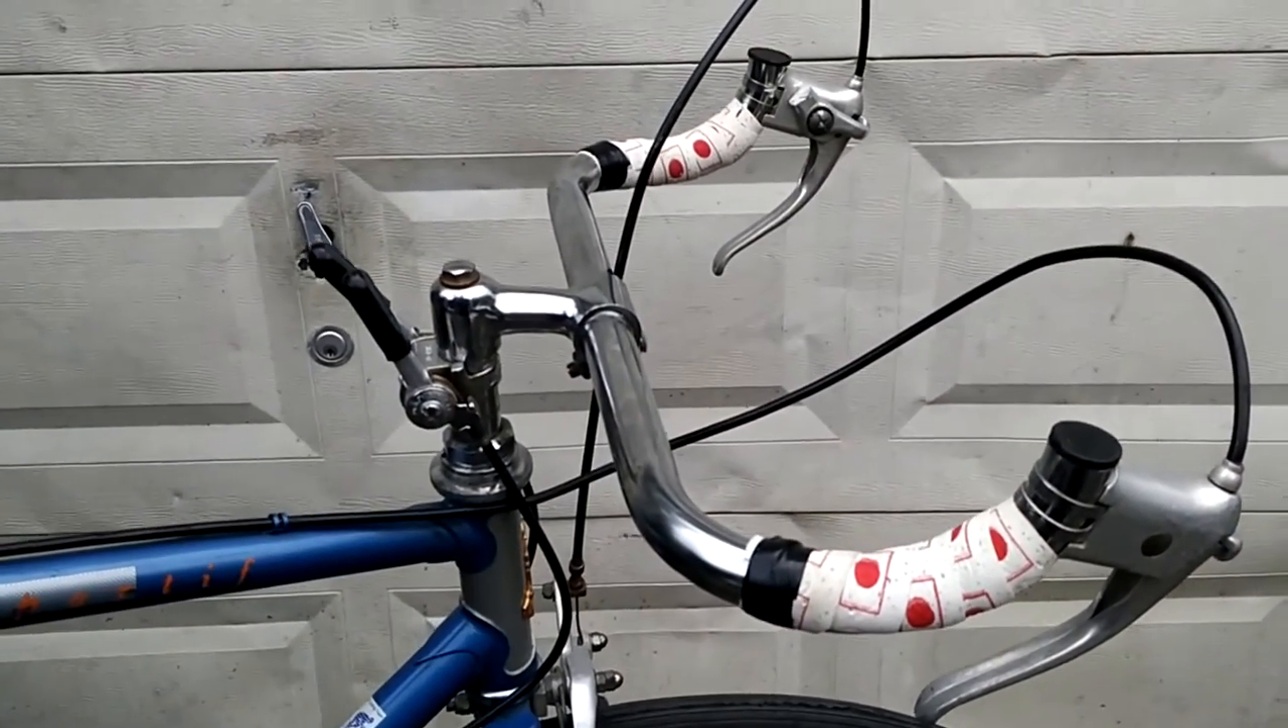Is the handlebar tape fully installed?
Yes.